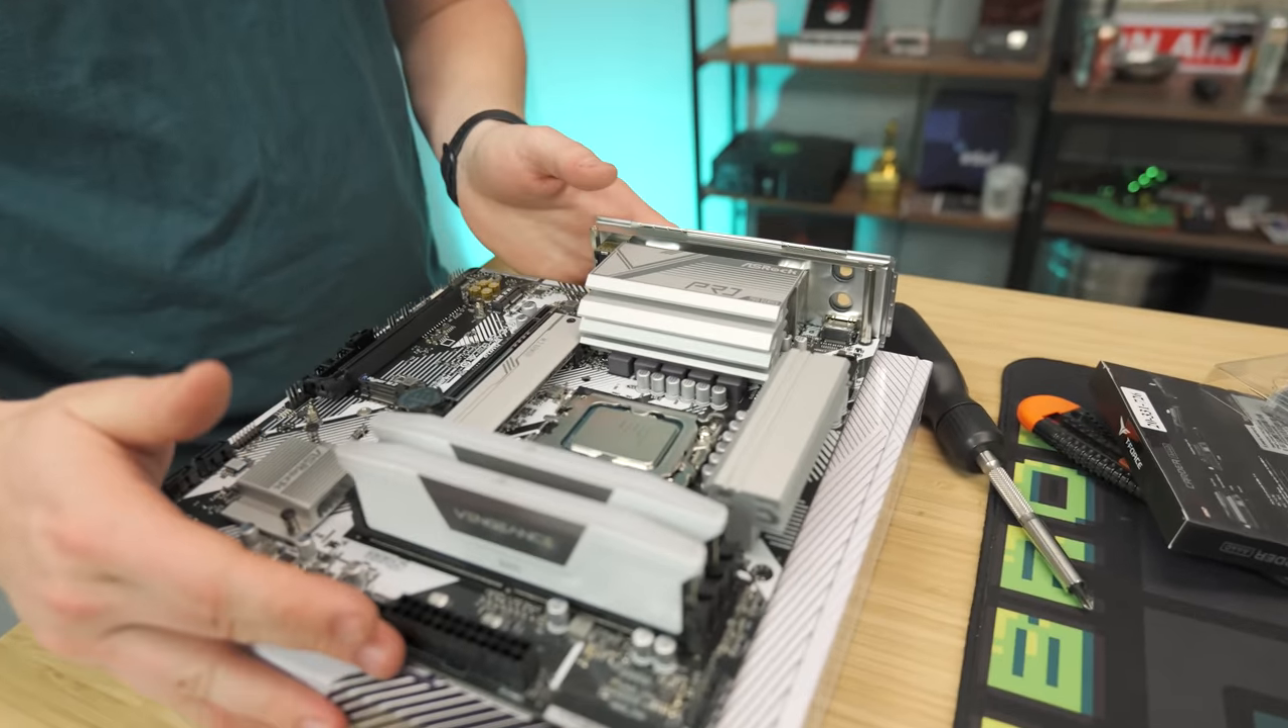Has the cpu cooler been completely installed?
No.